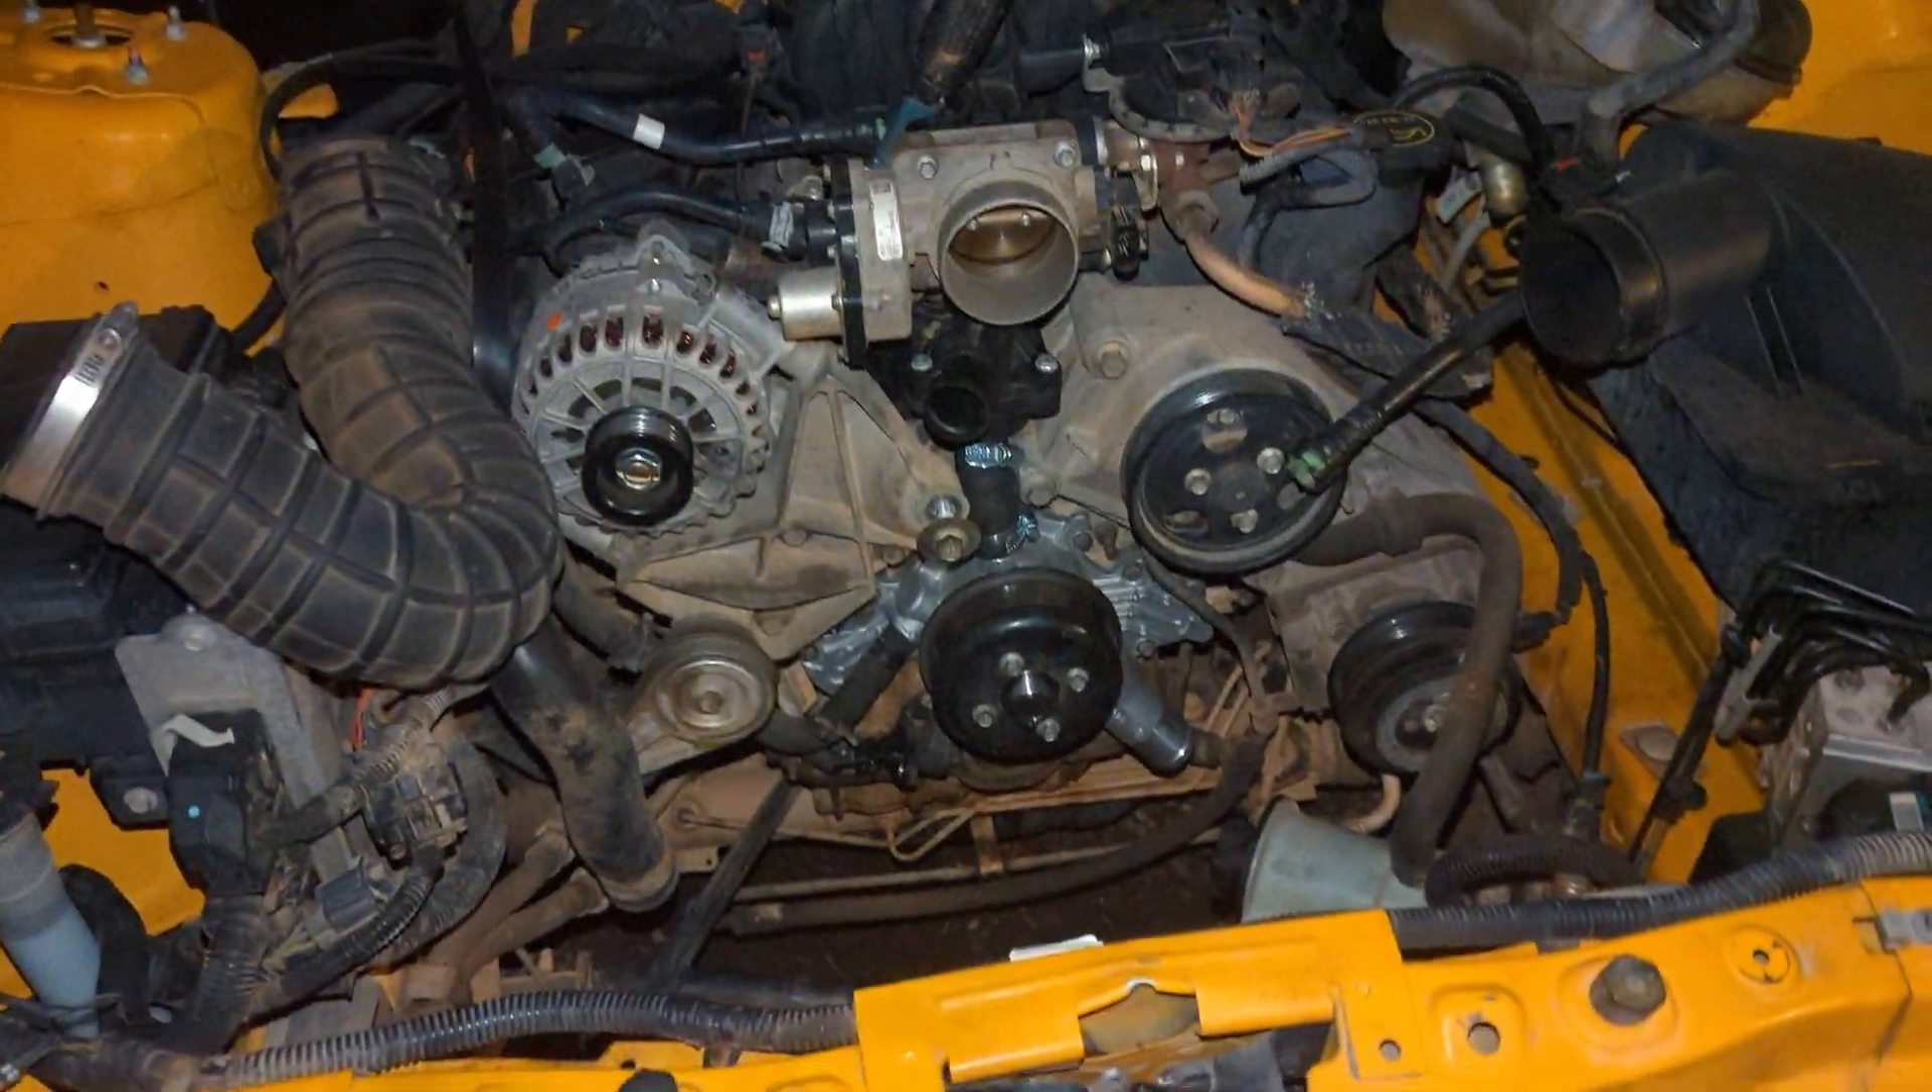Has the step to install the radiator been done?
No.